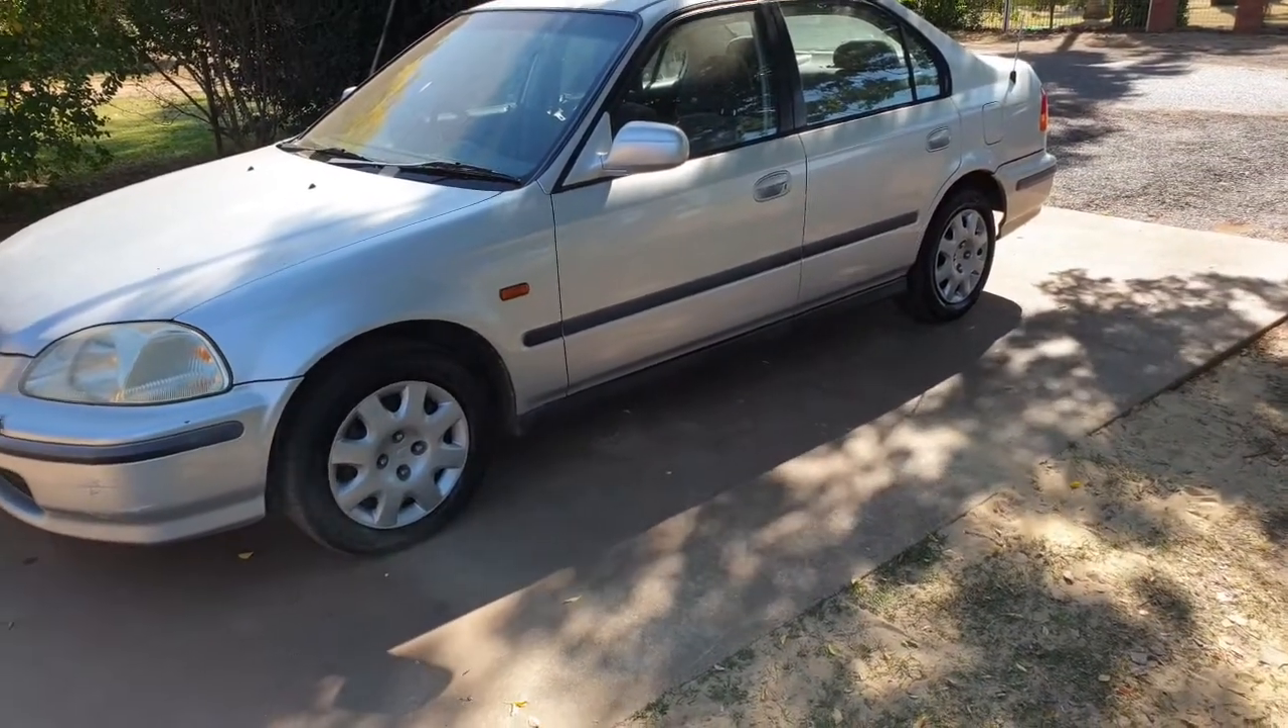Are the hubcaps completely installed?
Yes.